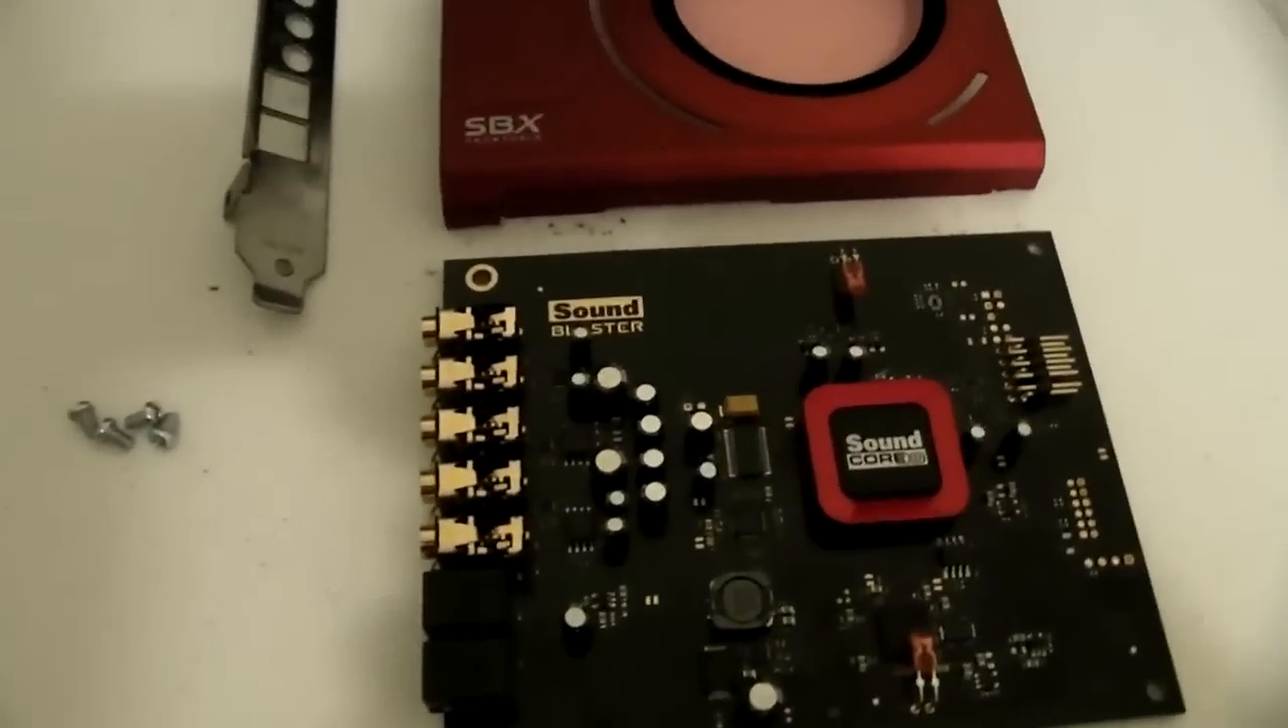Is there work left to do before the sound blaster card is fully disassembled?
No.